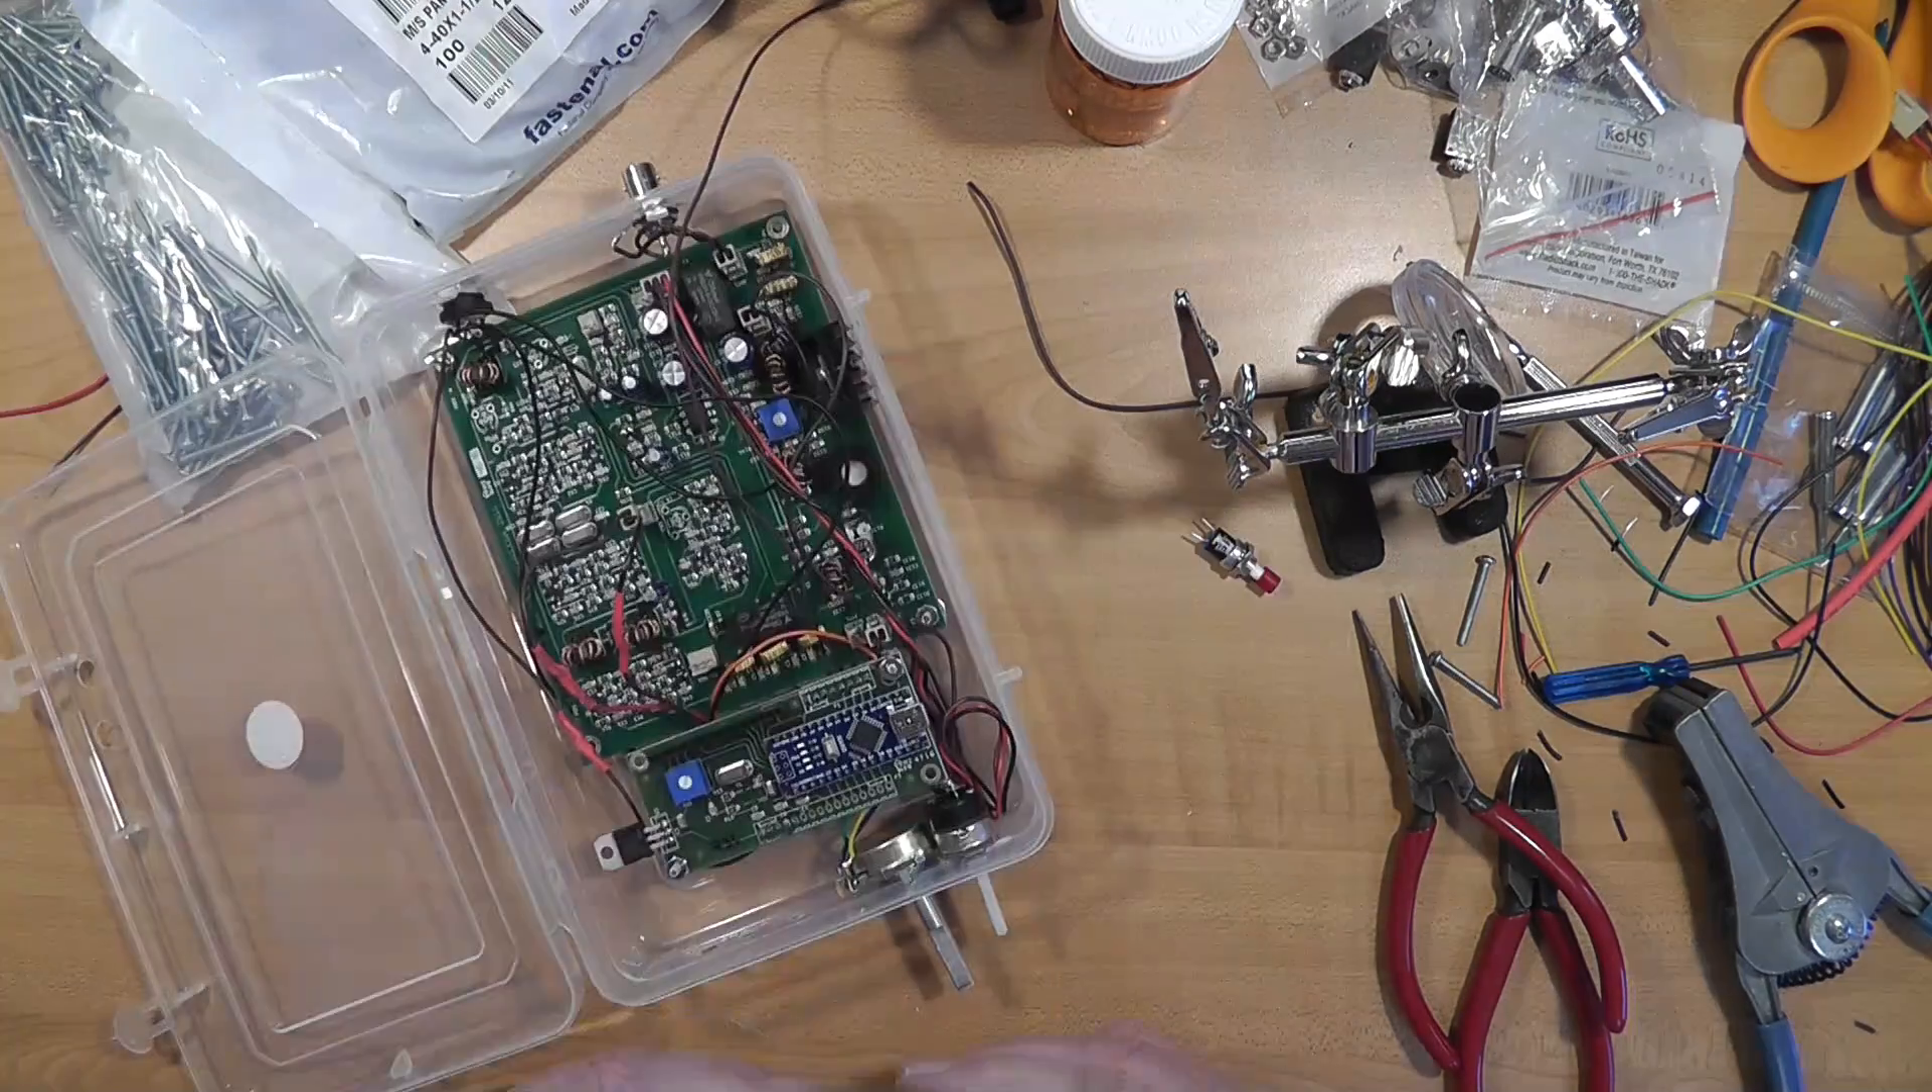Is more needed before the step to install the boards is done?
No.